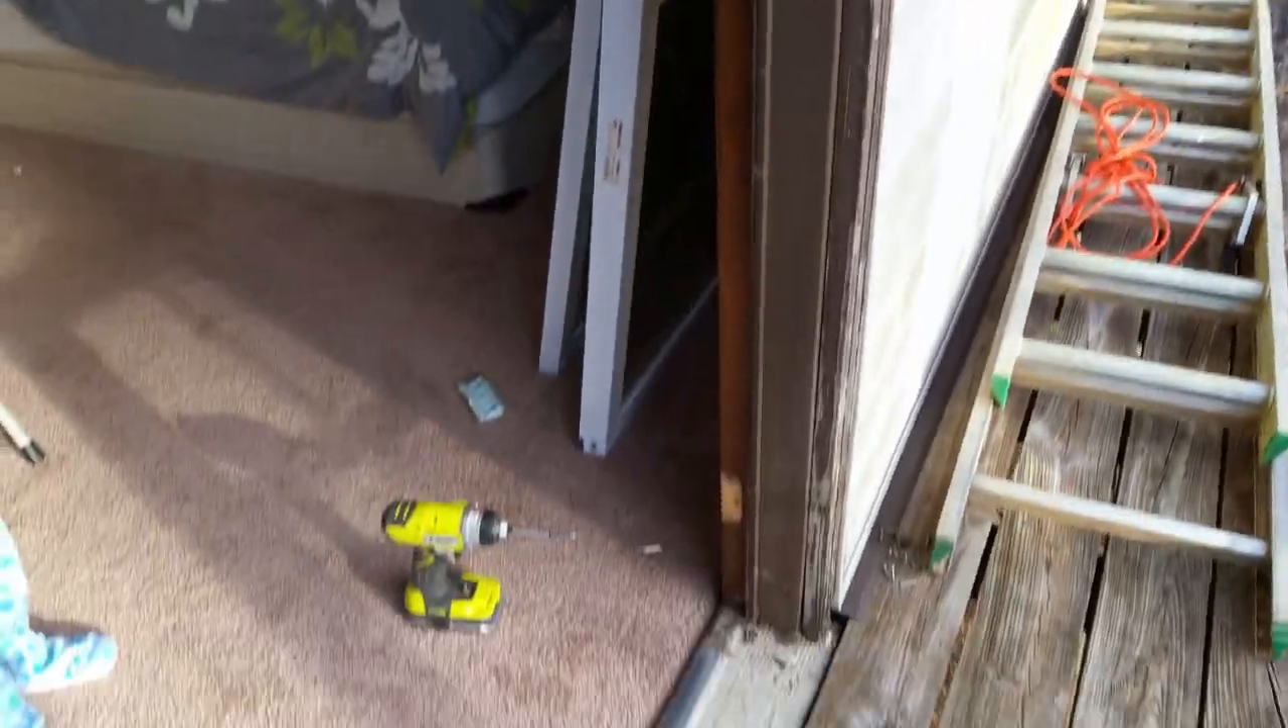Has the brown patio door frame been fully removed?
No.